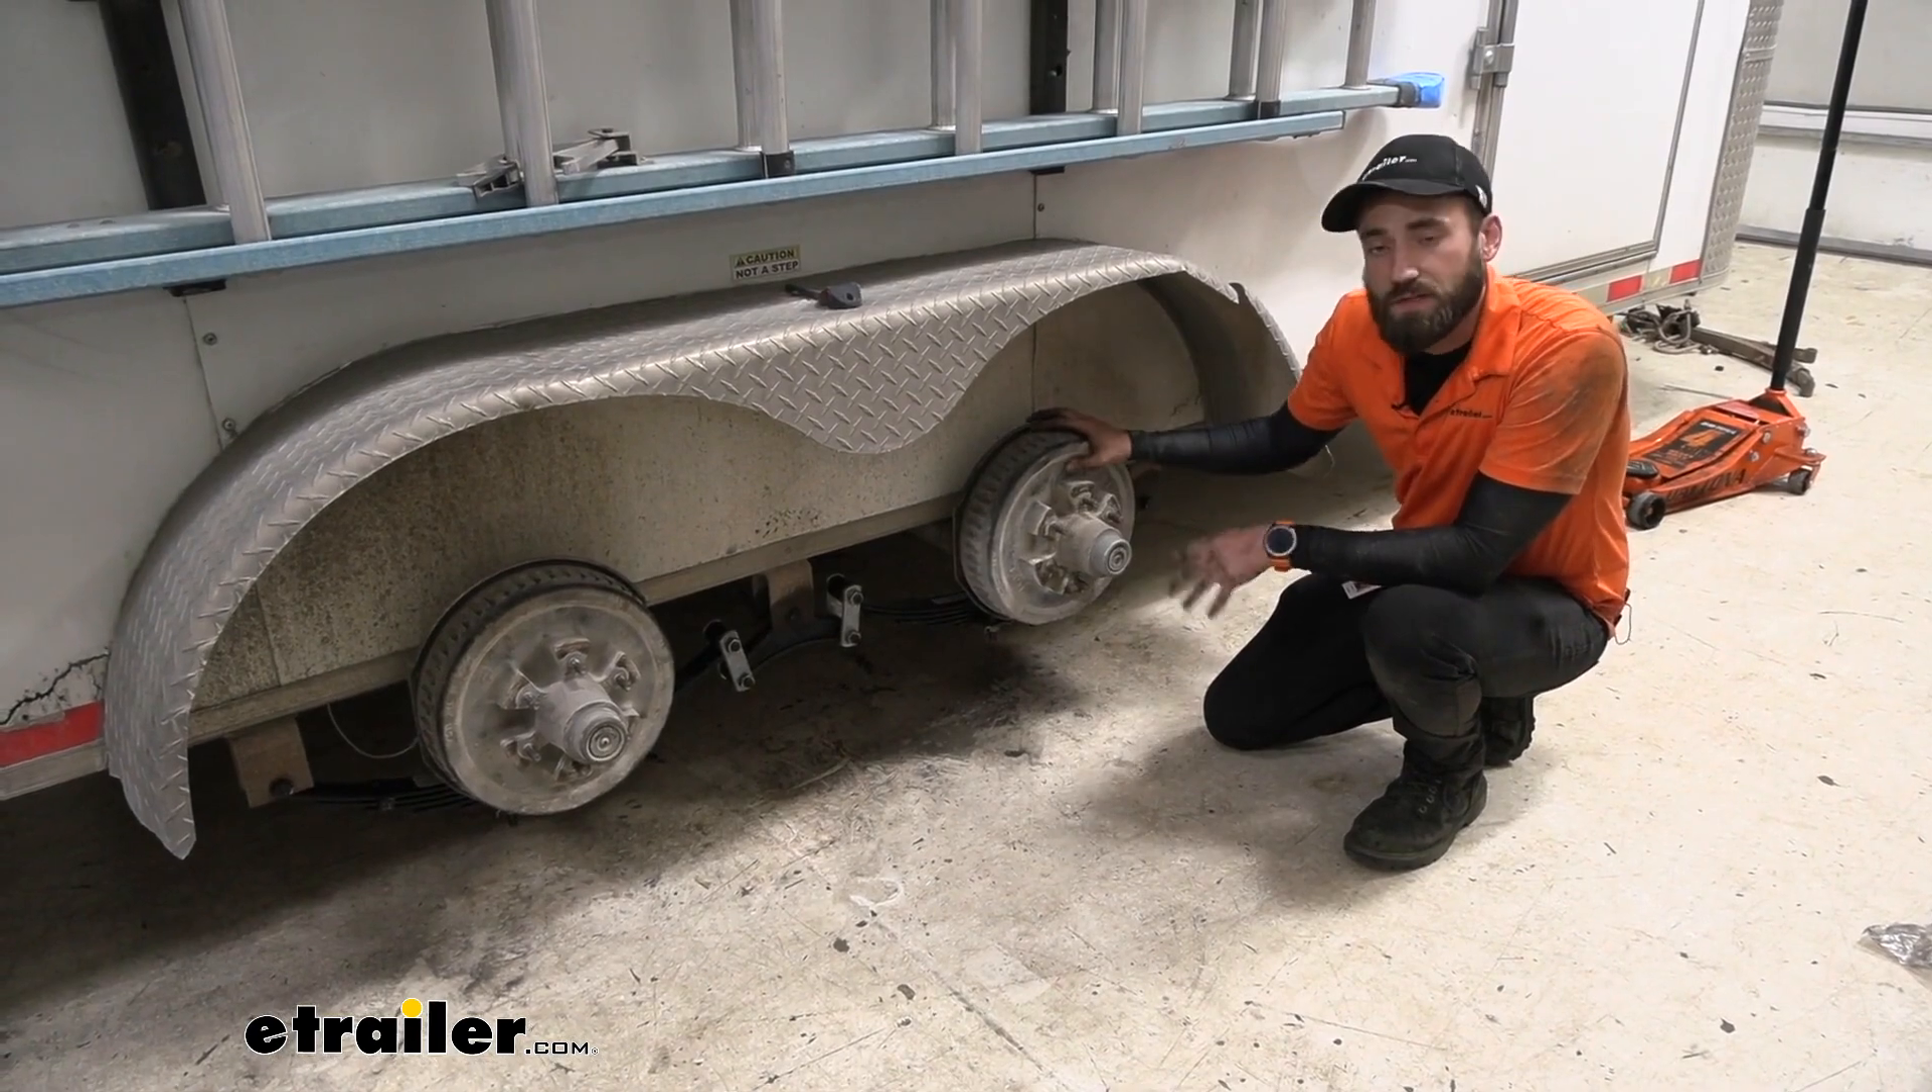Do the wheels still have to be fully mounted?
Yes.